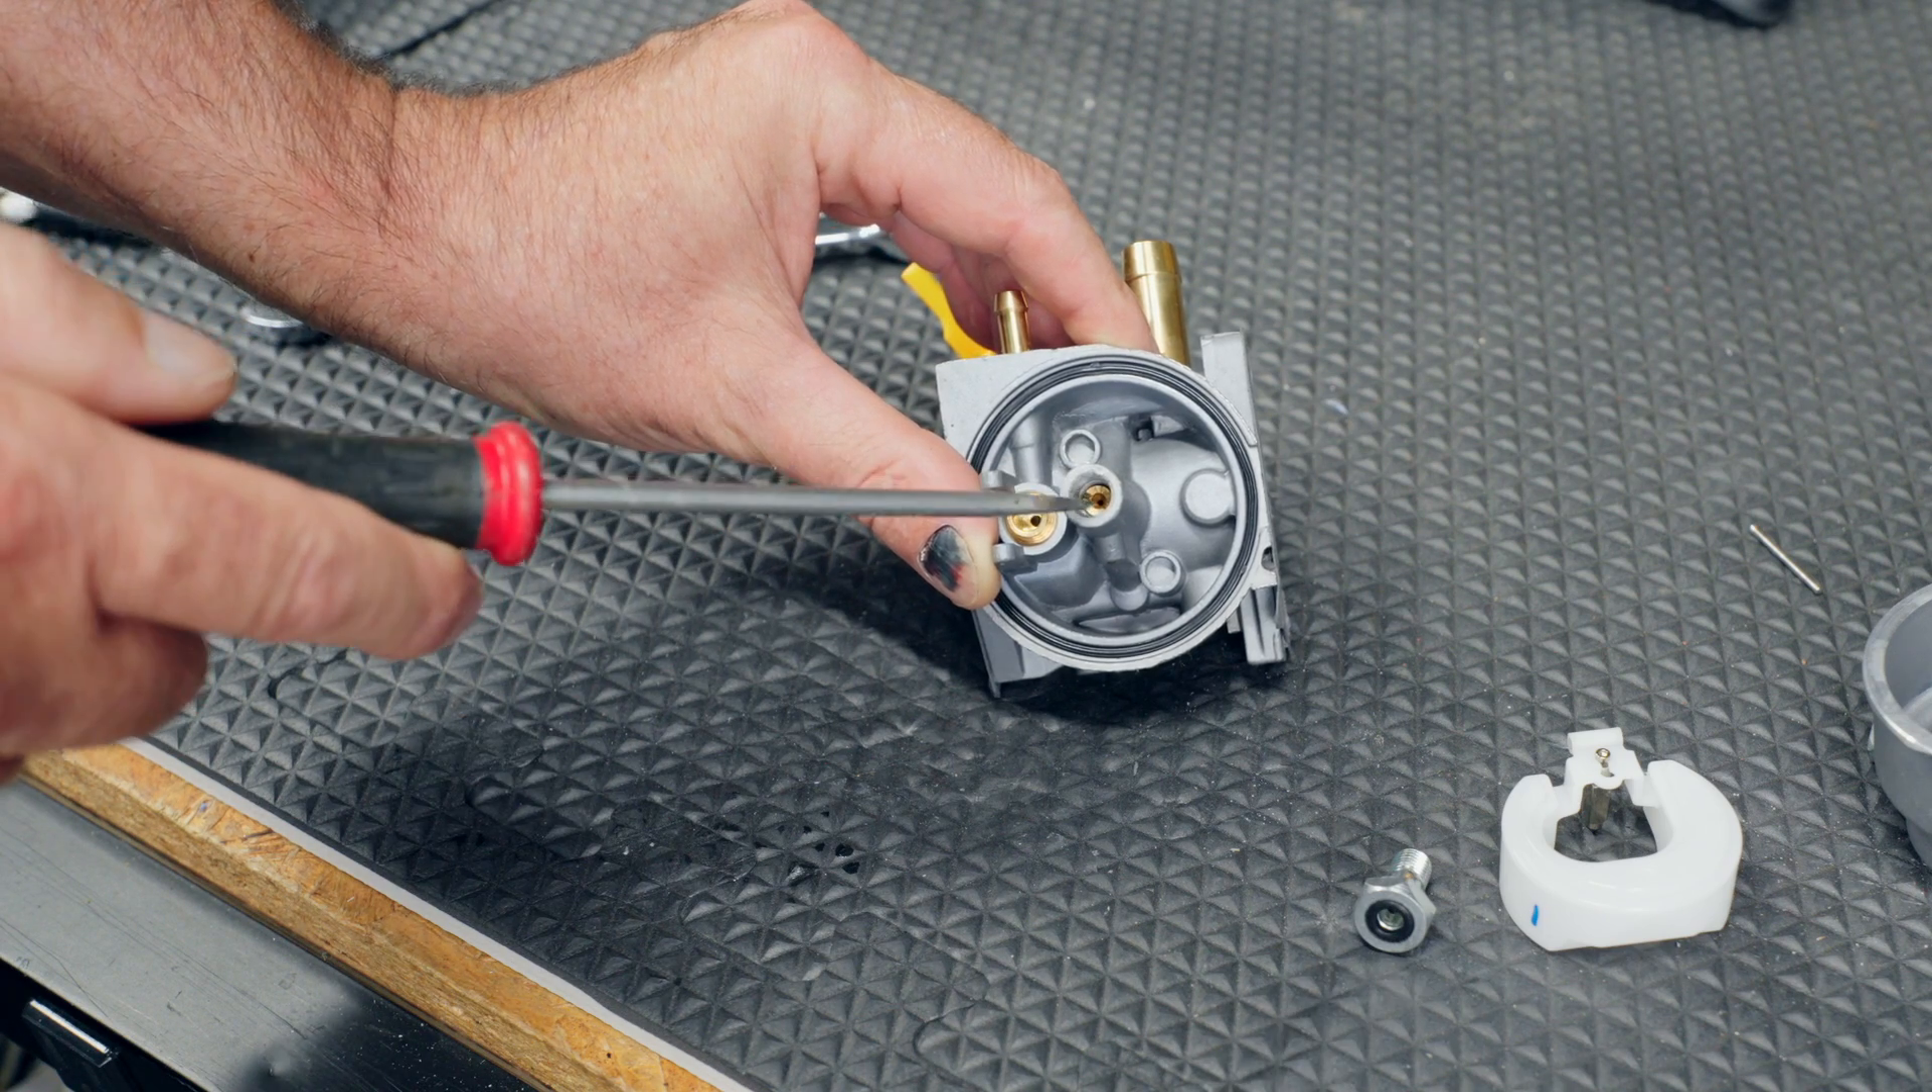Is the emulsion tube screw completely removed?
No.